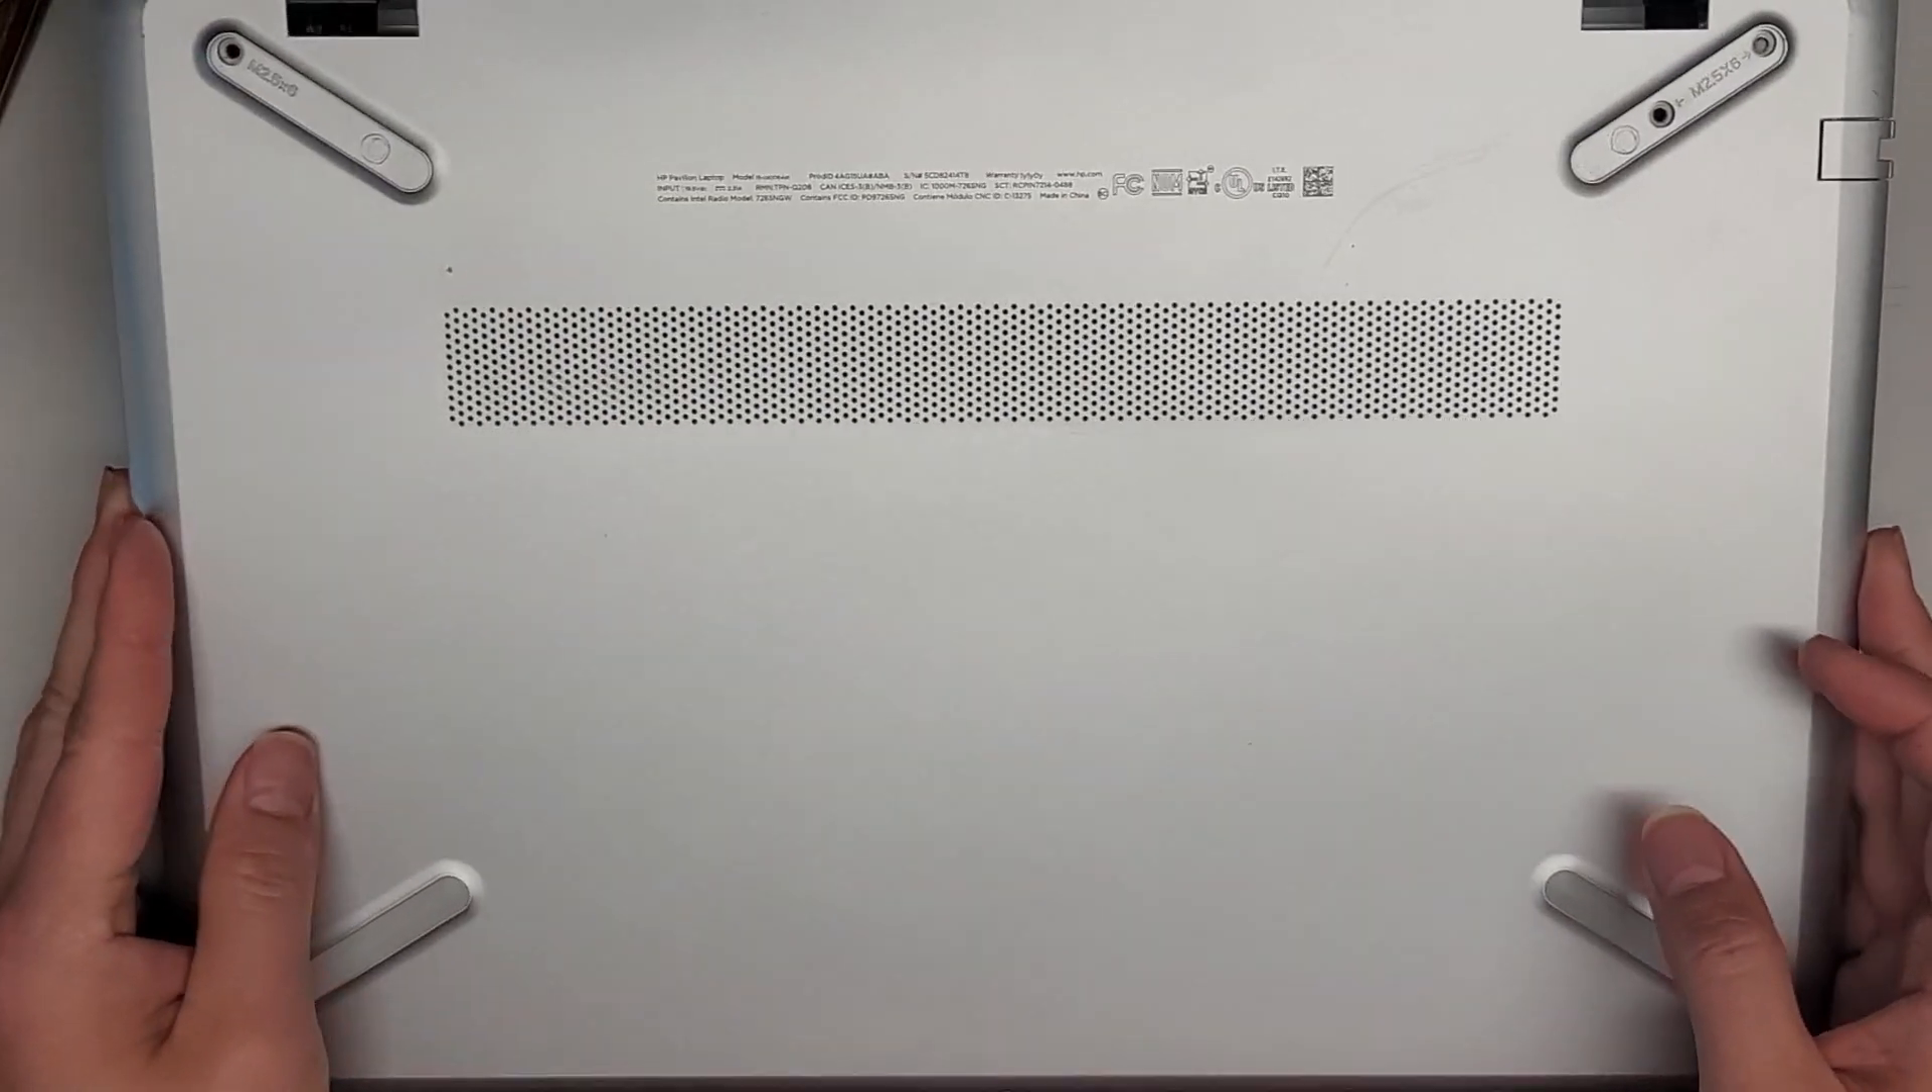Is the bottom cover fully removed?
No.